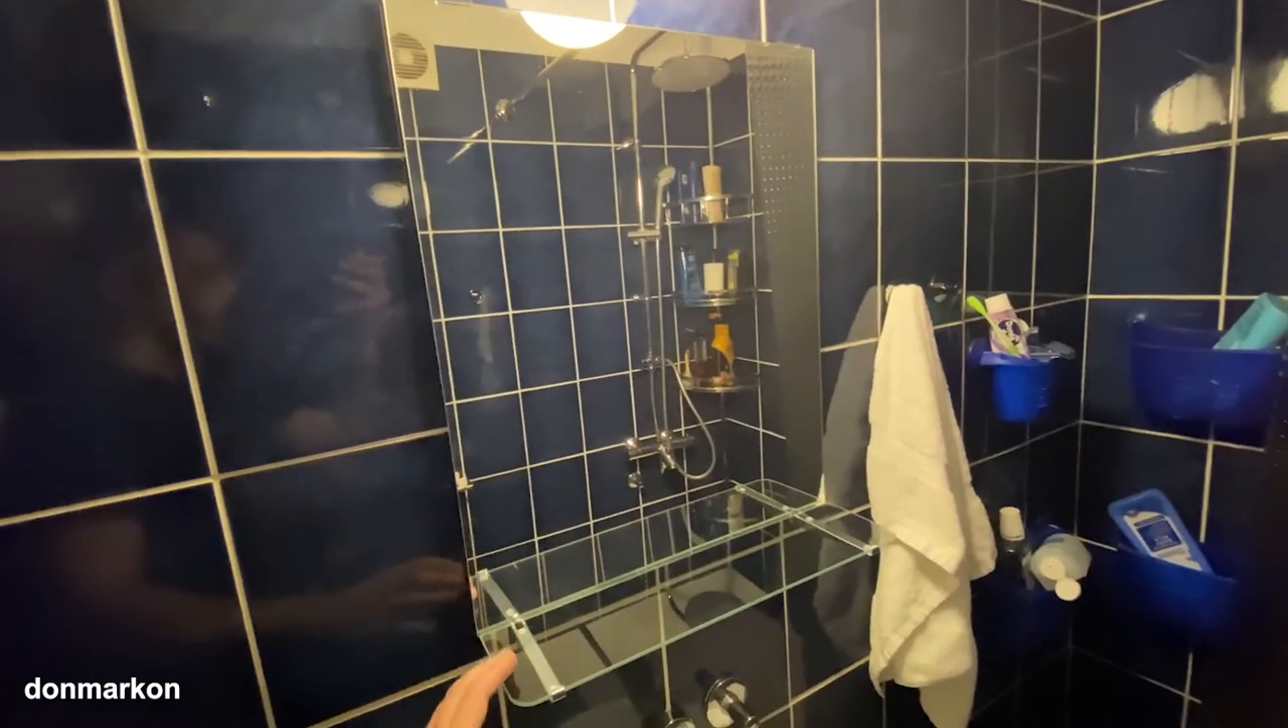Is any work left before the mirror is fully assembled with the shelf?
No.